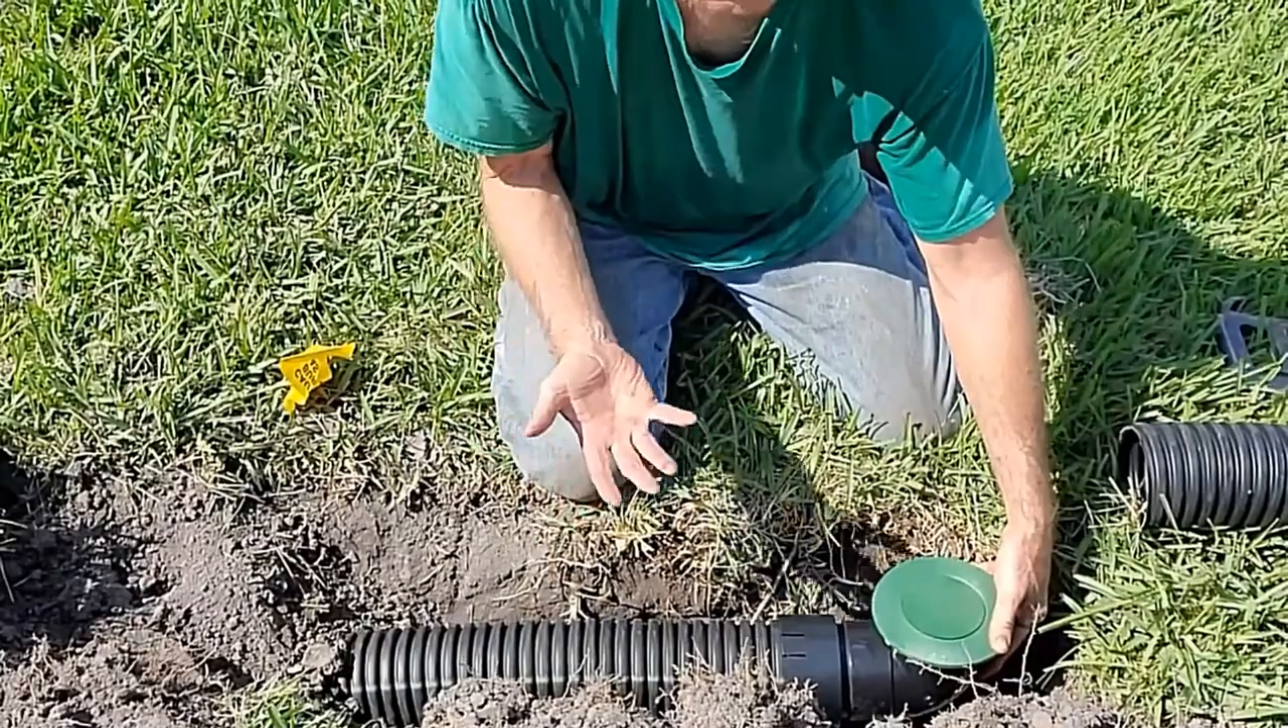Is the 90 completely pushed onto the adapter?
Yes.